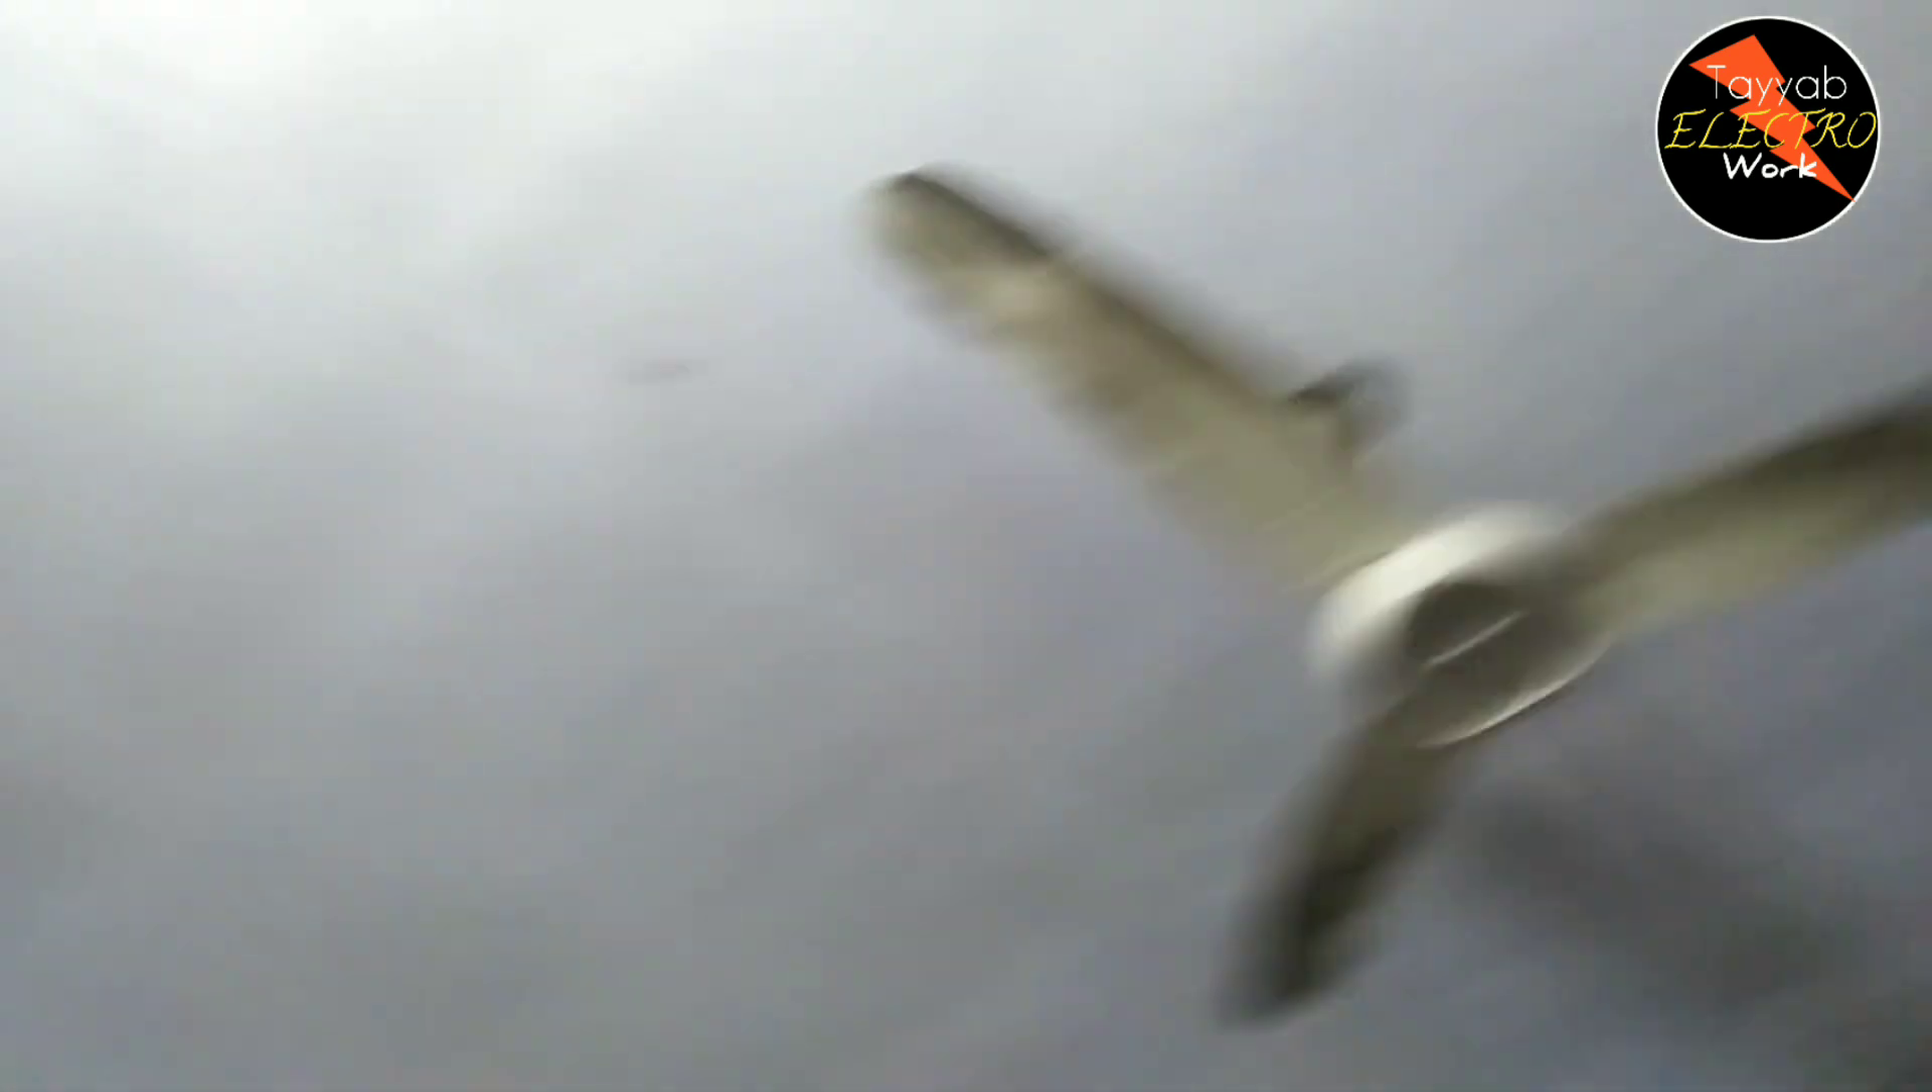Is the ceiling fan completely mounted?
Yes.